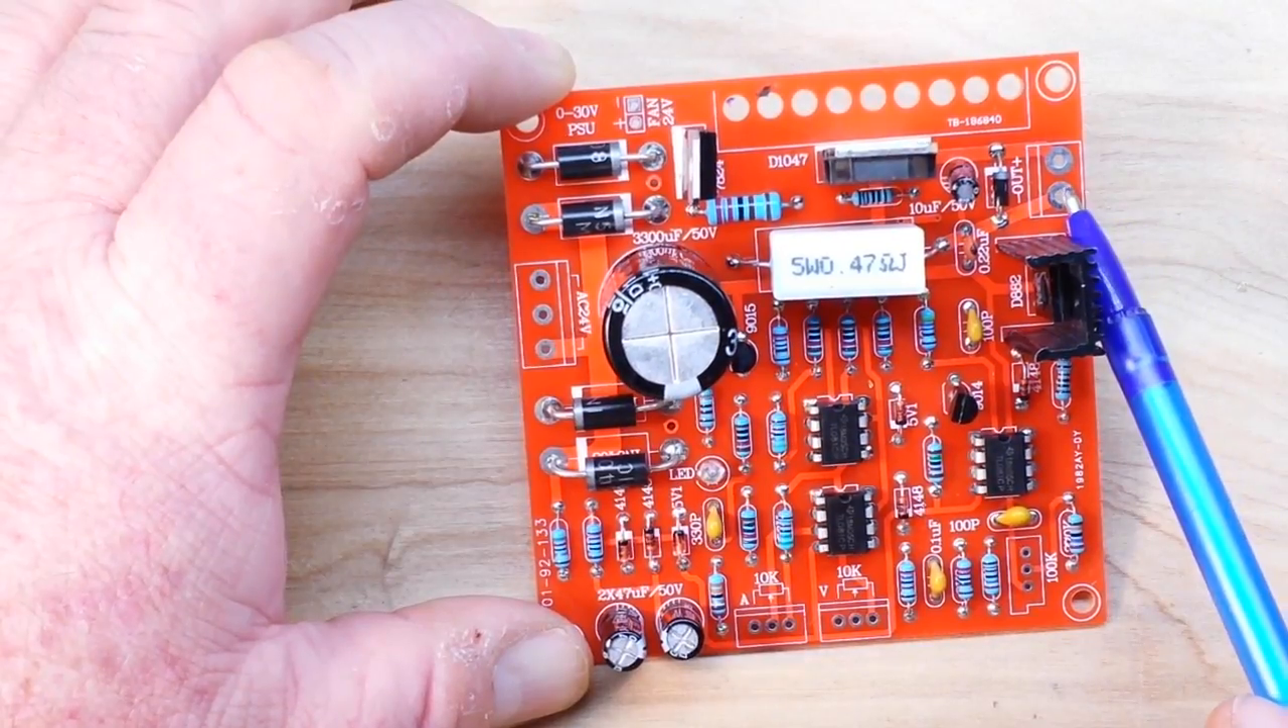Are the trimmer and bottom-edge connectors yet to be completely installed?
Yes.